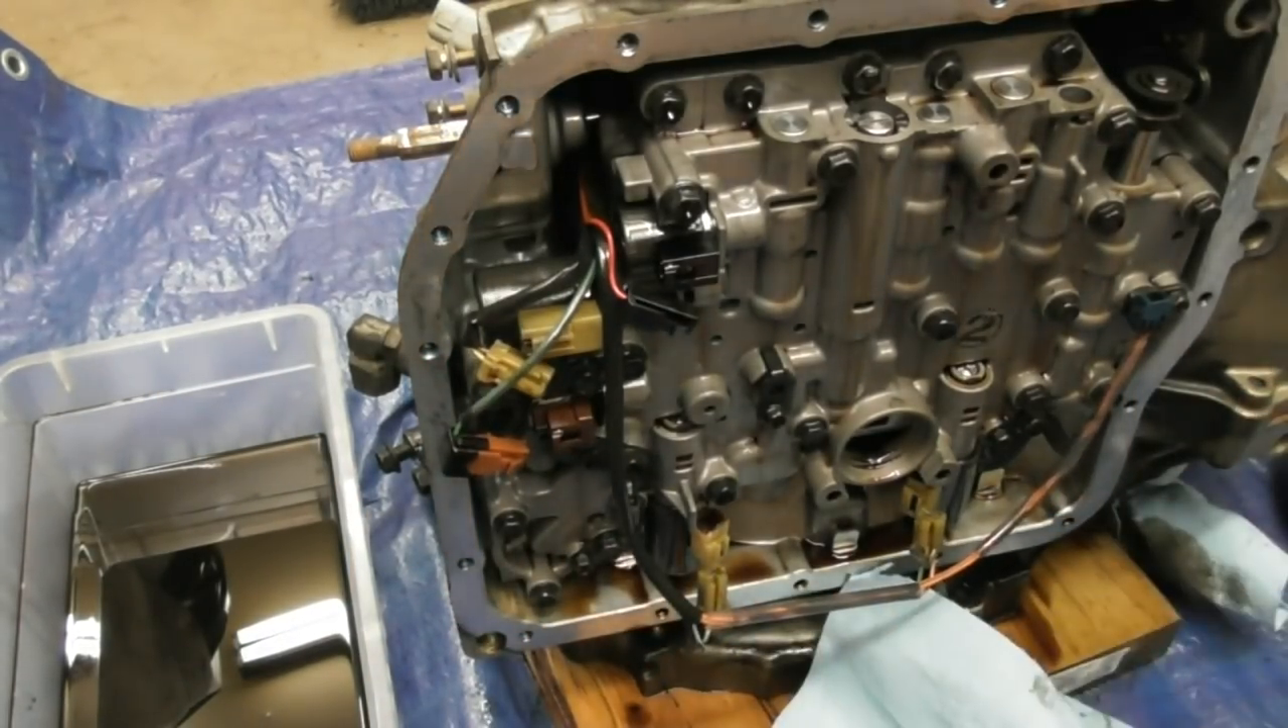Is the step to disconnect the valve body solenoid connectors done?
No.